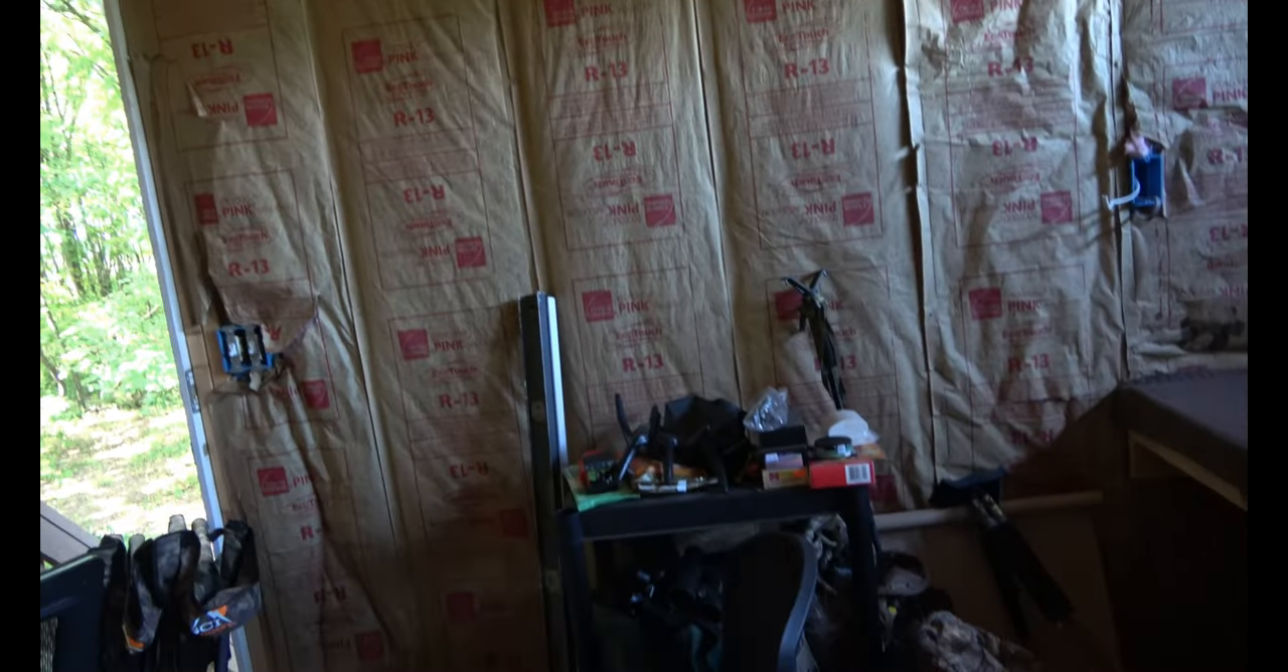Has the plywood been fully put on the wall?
No.